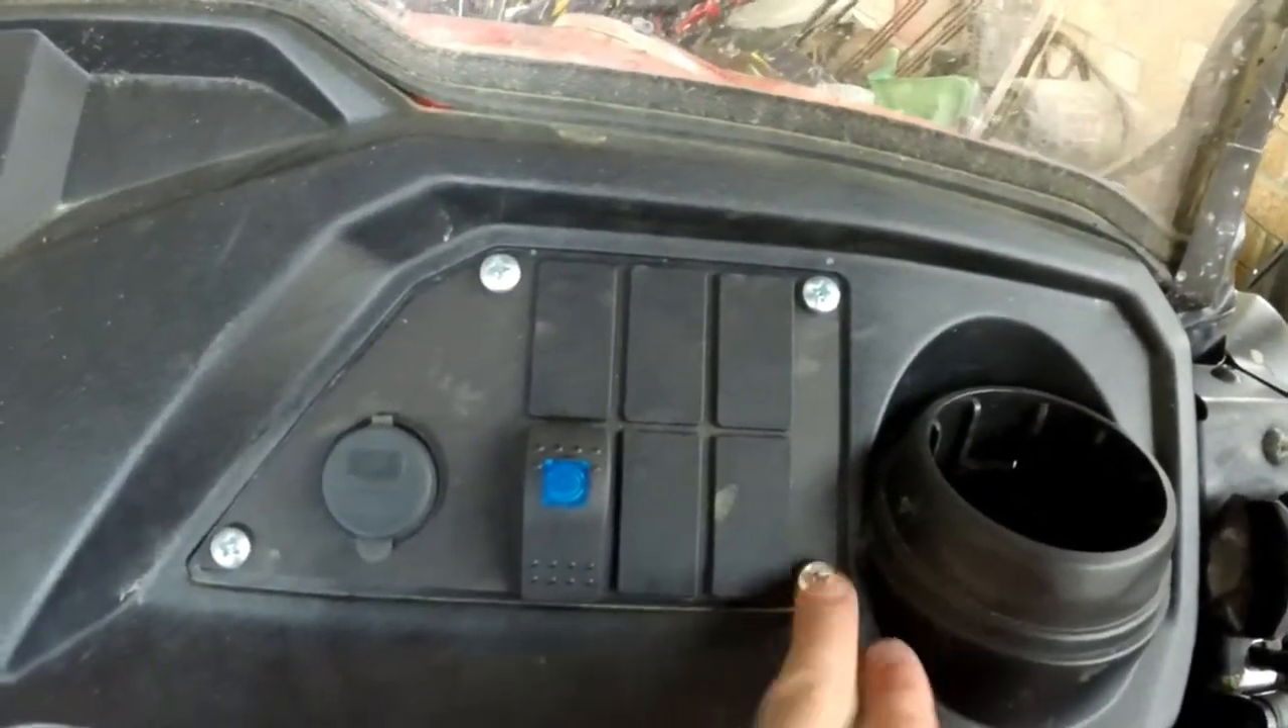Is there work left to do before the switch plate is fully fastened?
No.